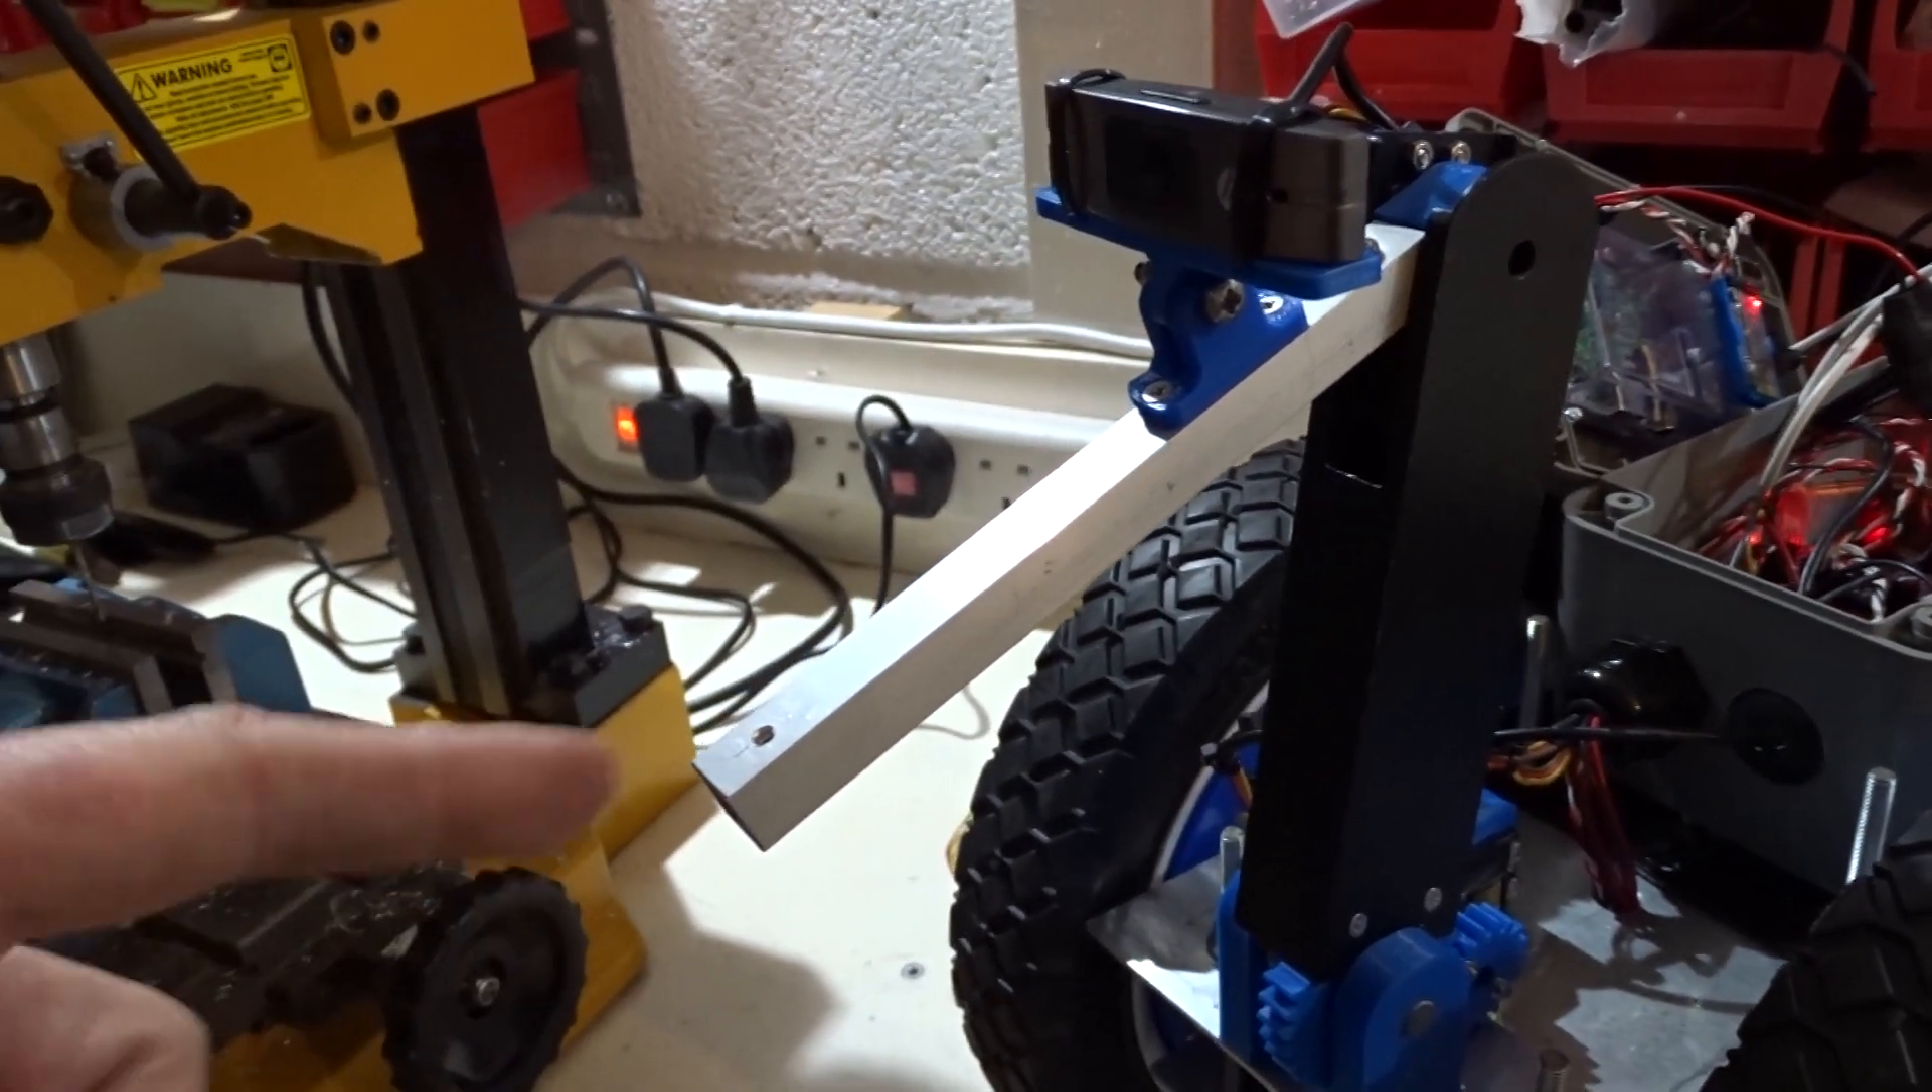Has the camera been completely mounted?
Yes.